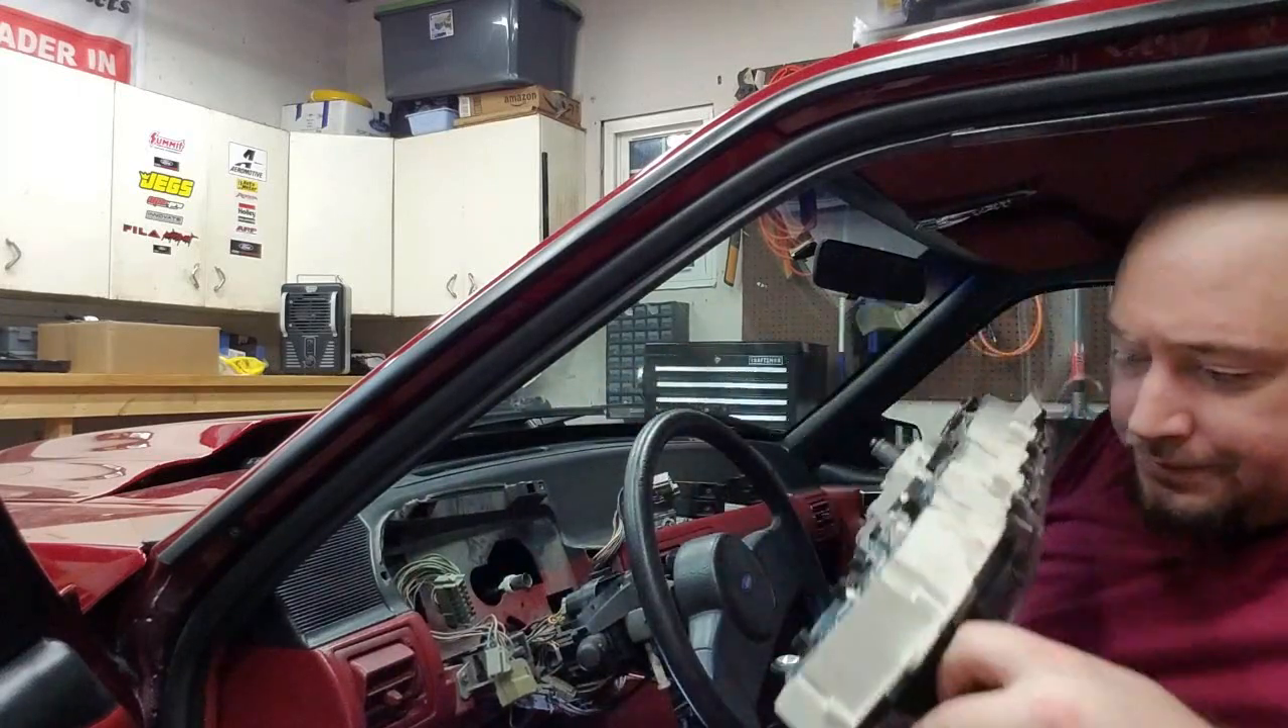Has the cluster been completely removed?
Yes.